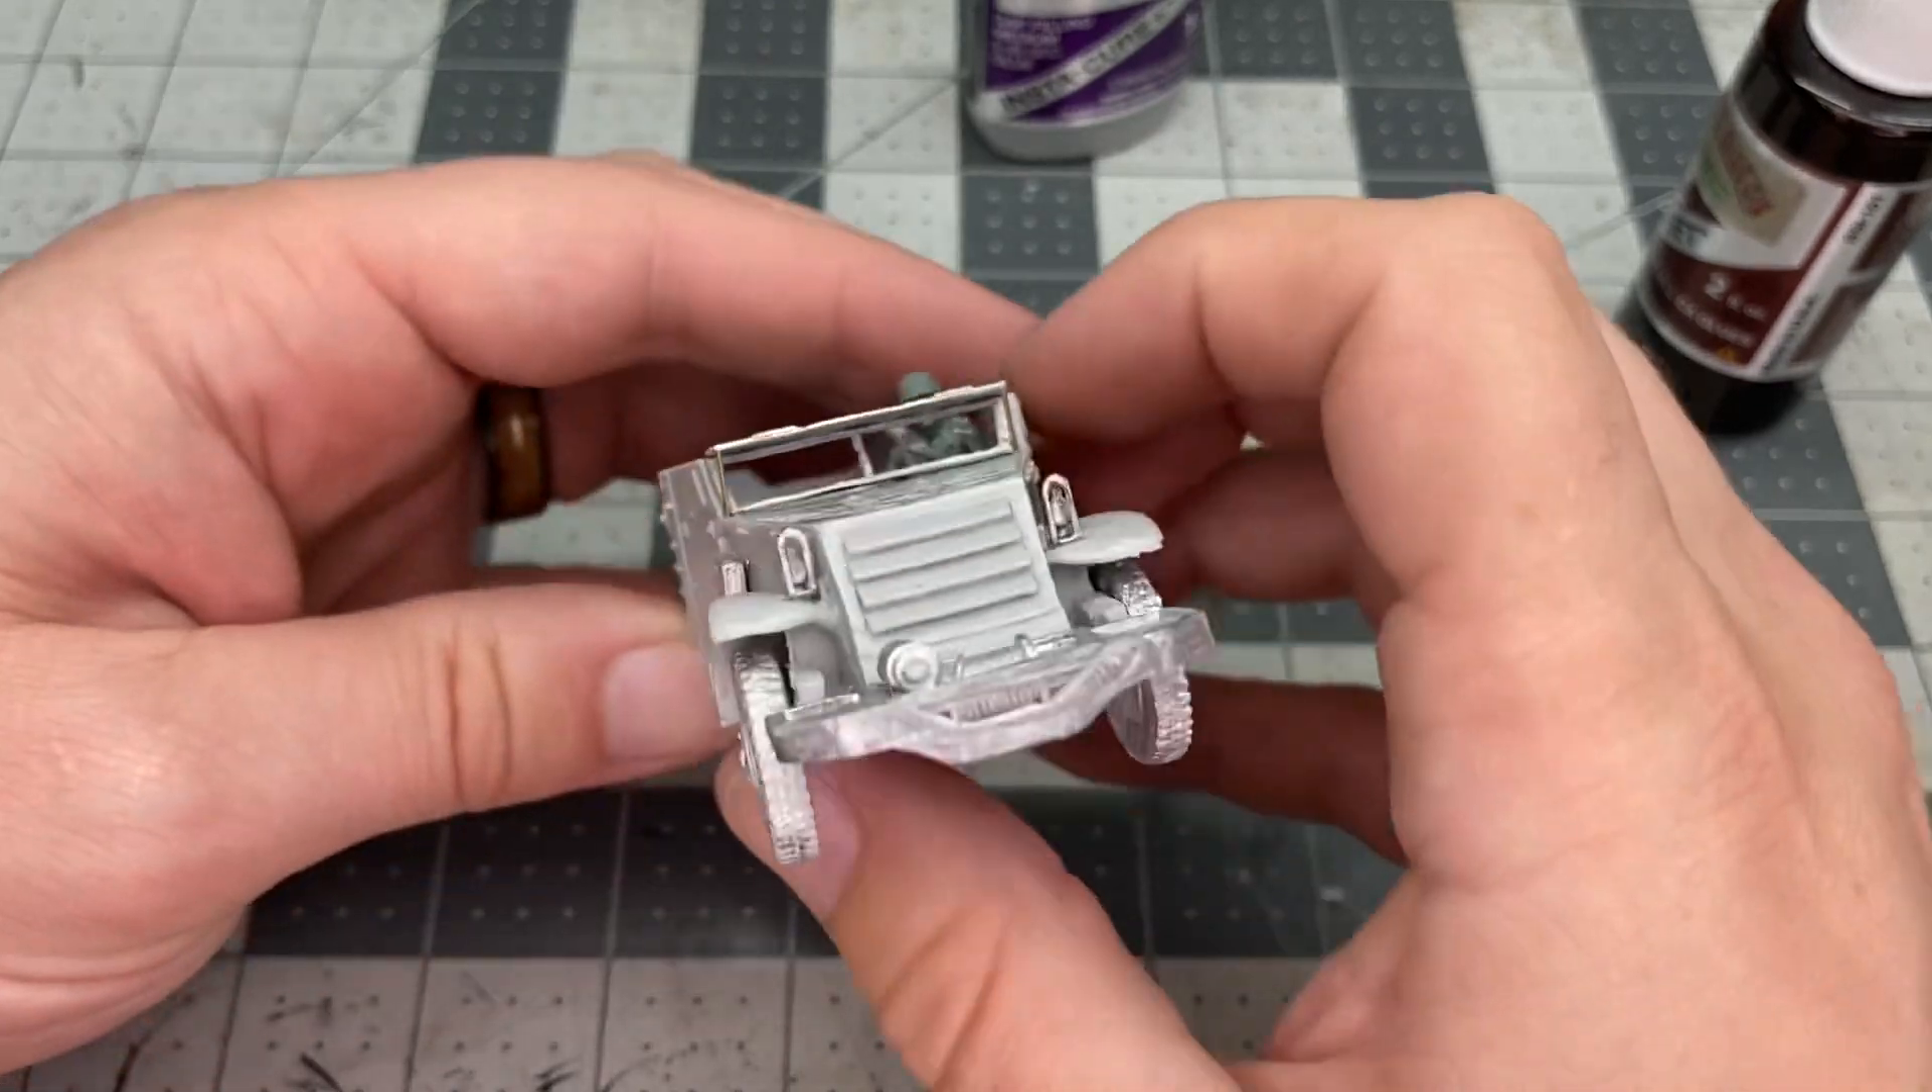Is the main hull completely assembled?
Yes.